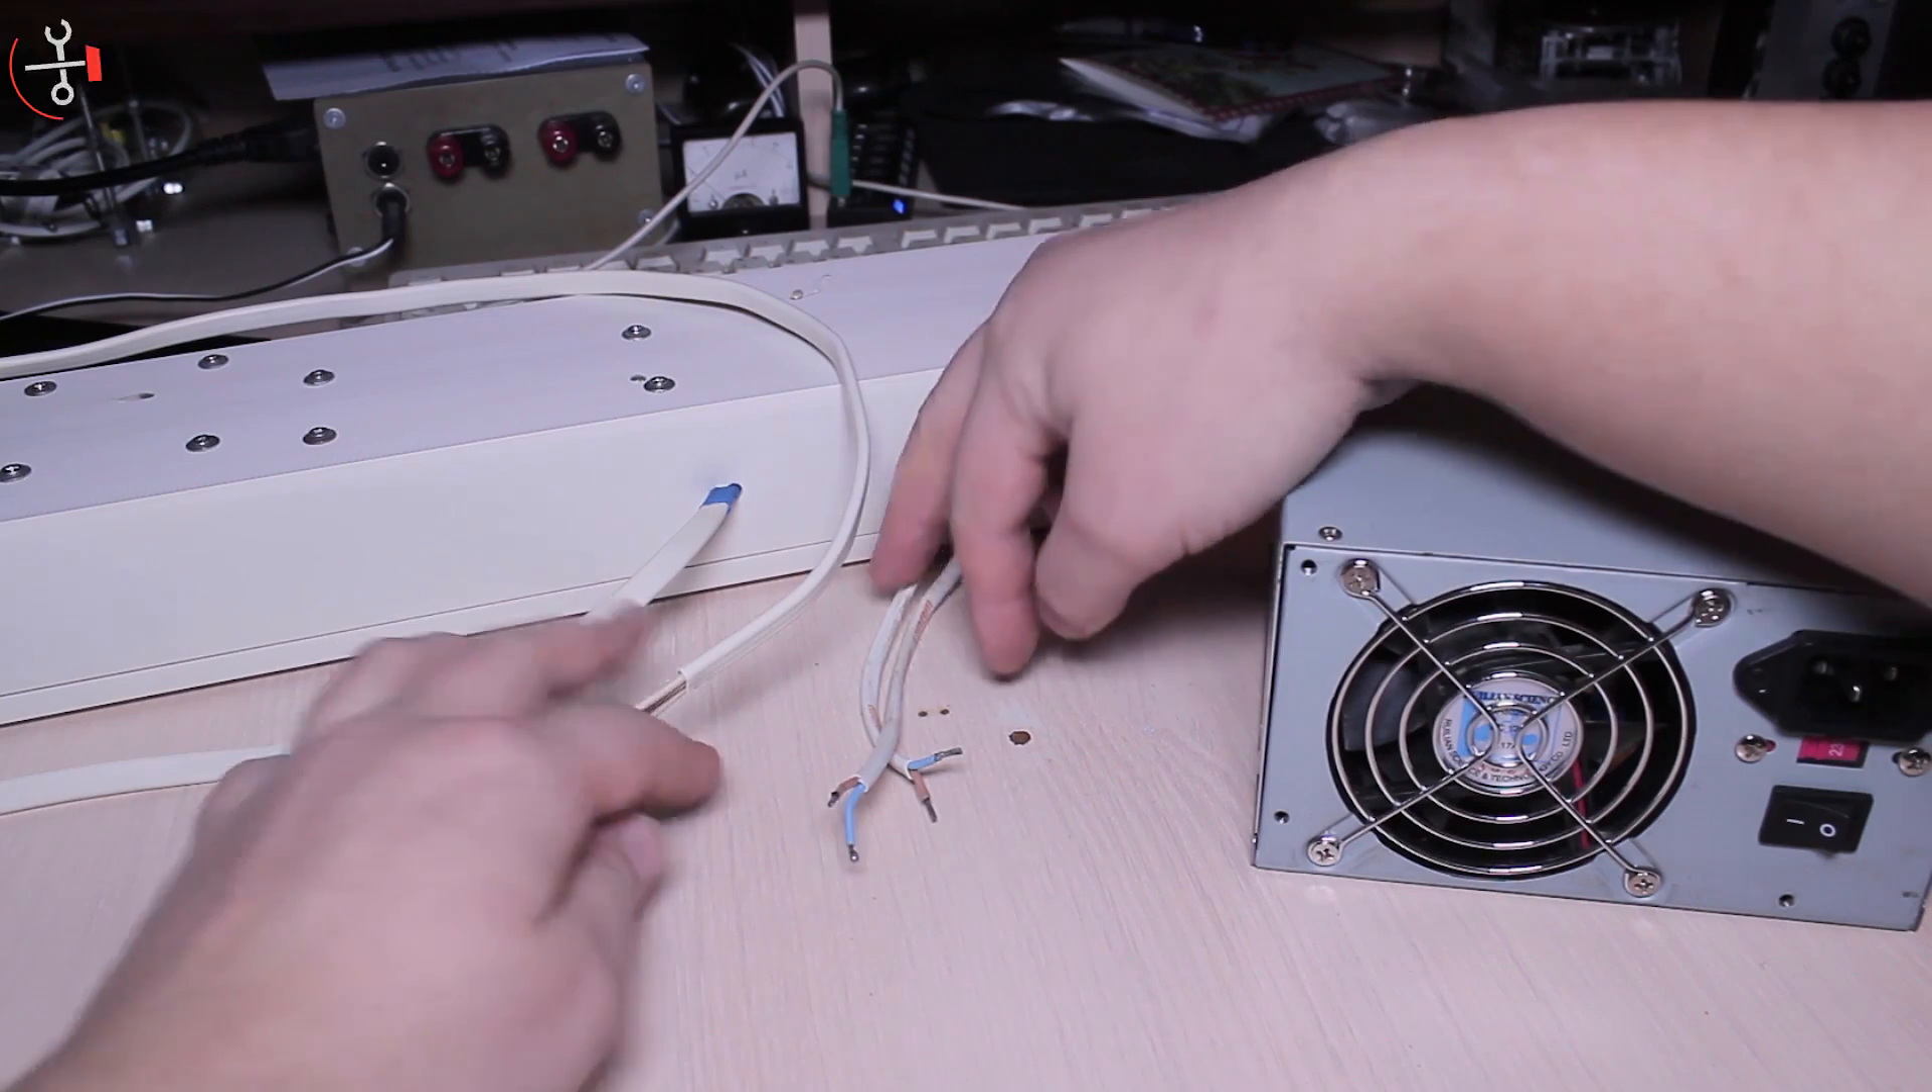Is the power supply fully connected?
No.